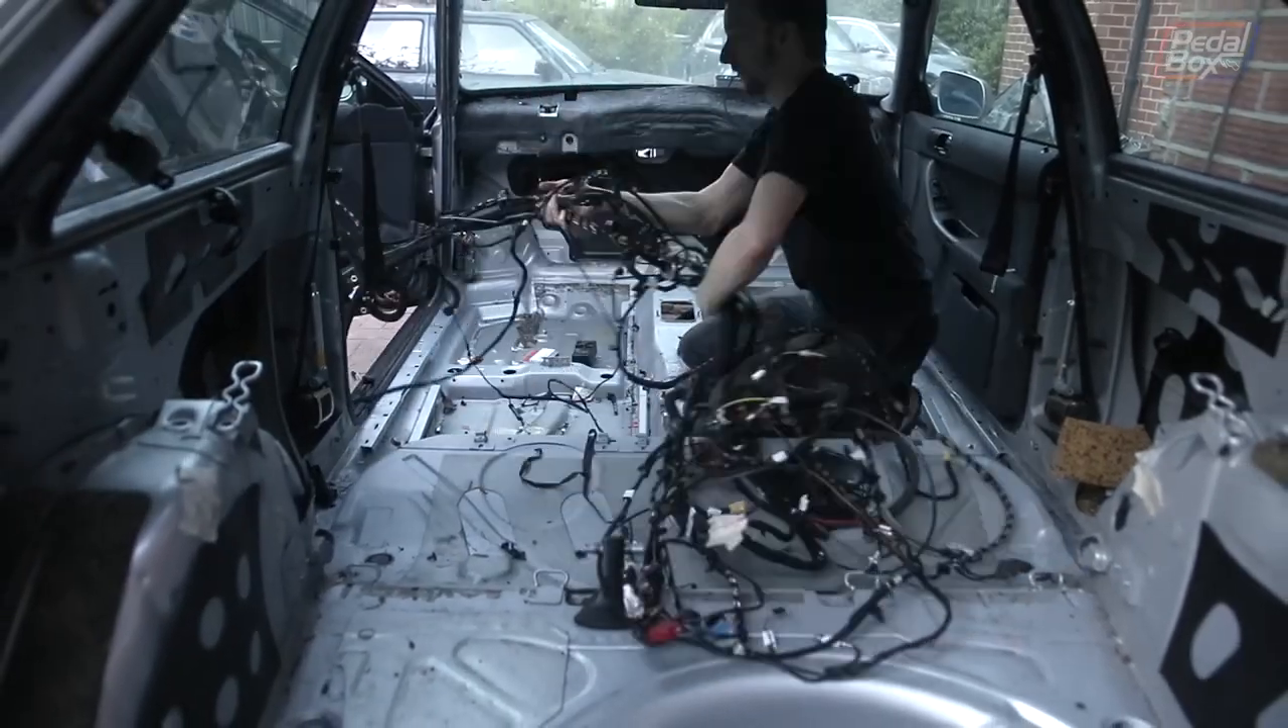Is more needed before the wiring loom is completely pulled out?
Yes.